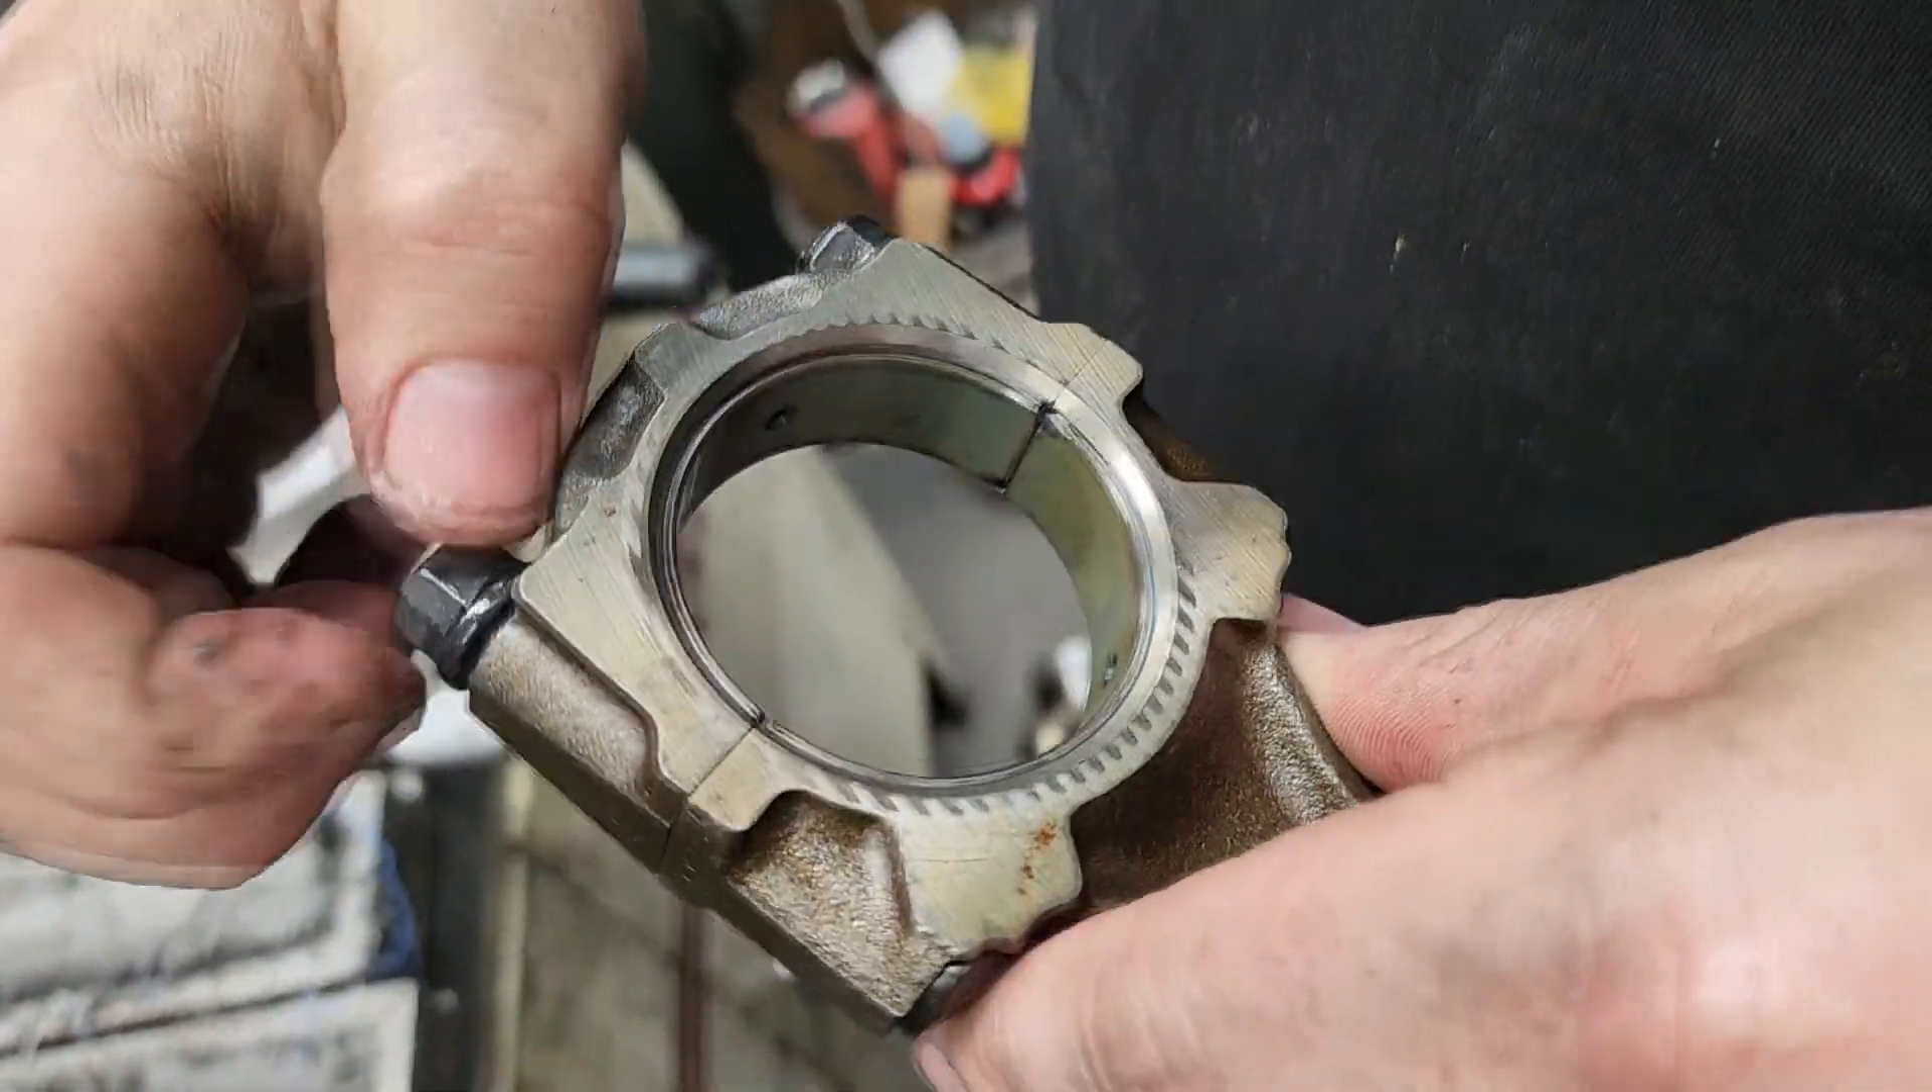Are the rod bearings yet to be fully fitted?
No.